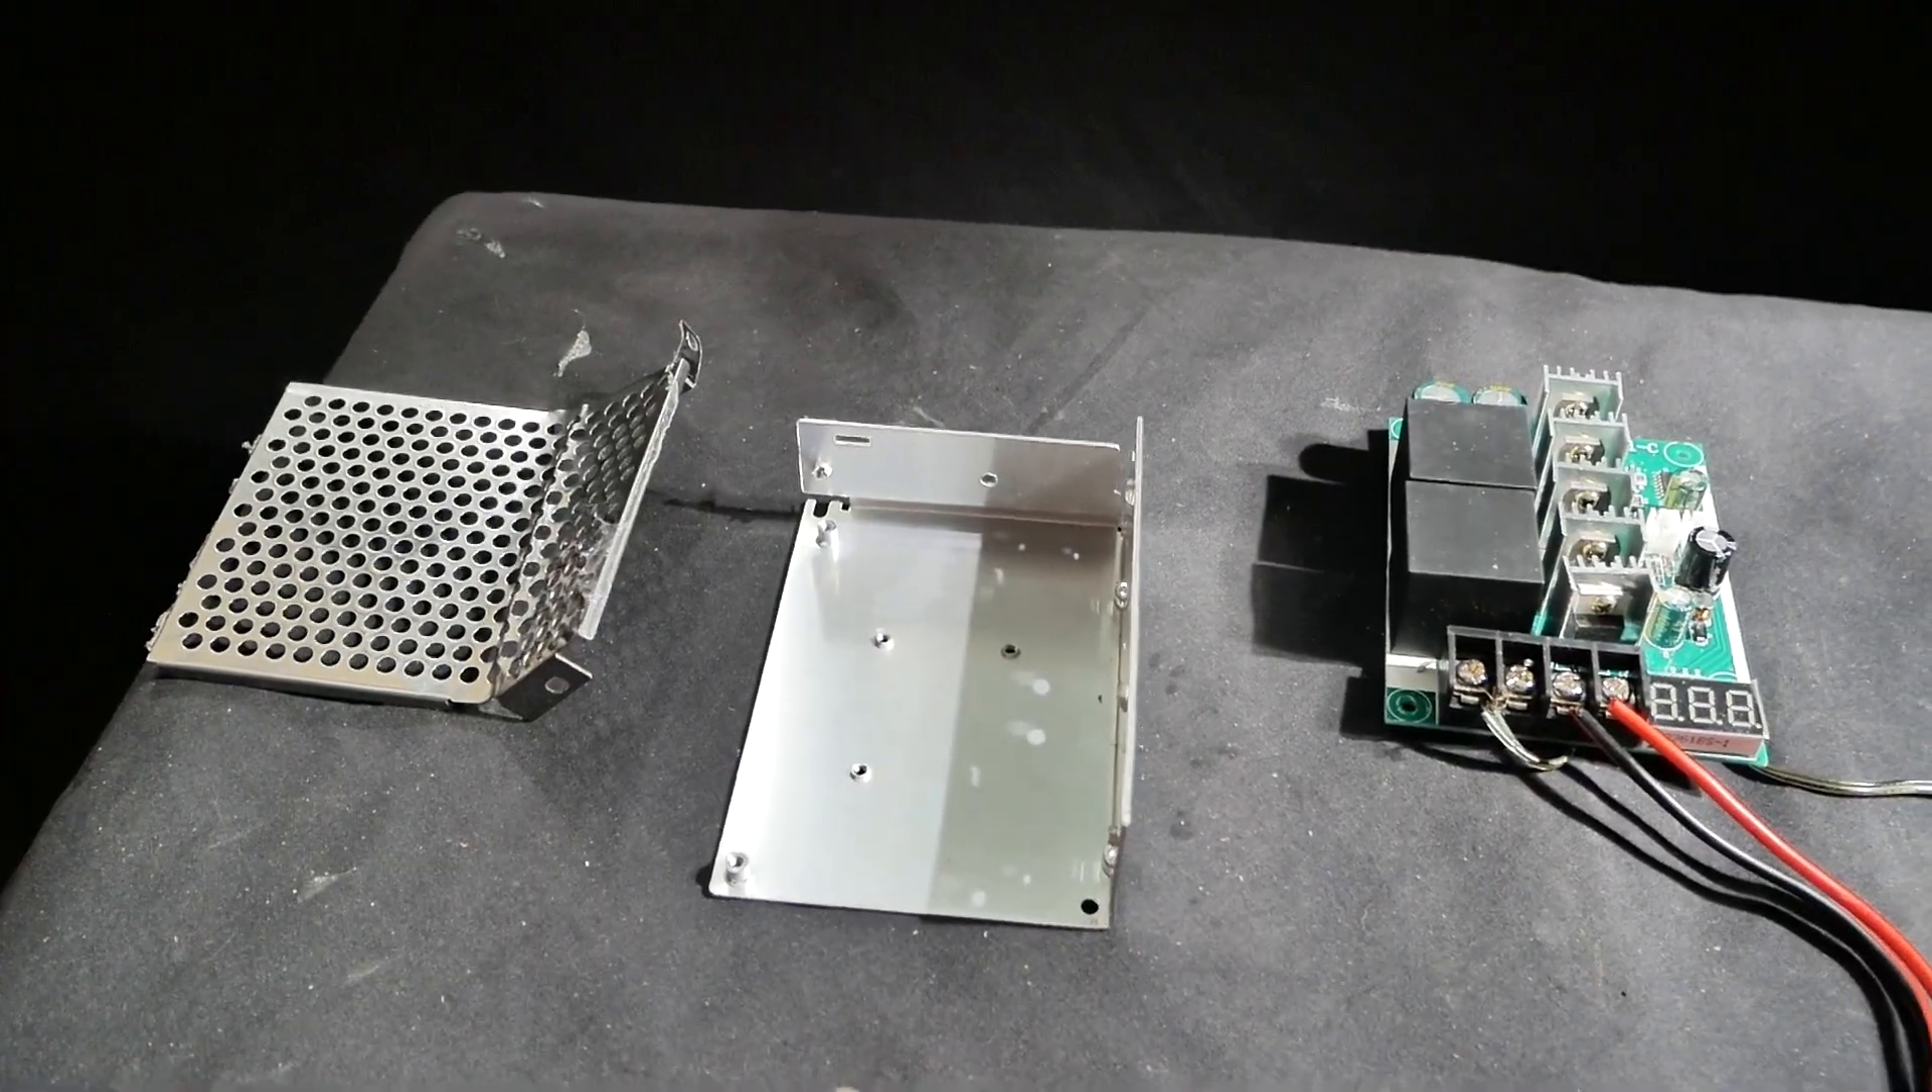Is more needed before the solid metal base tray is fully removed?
No.